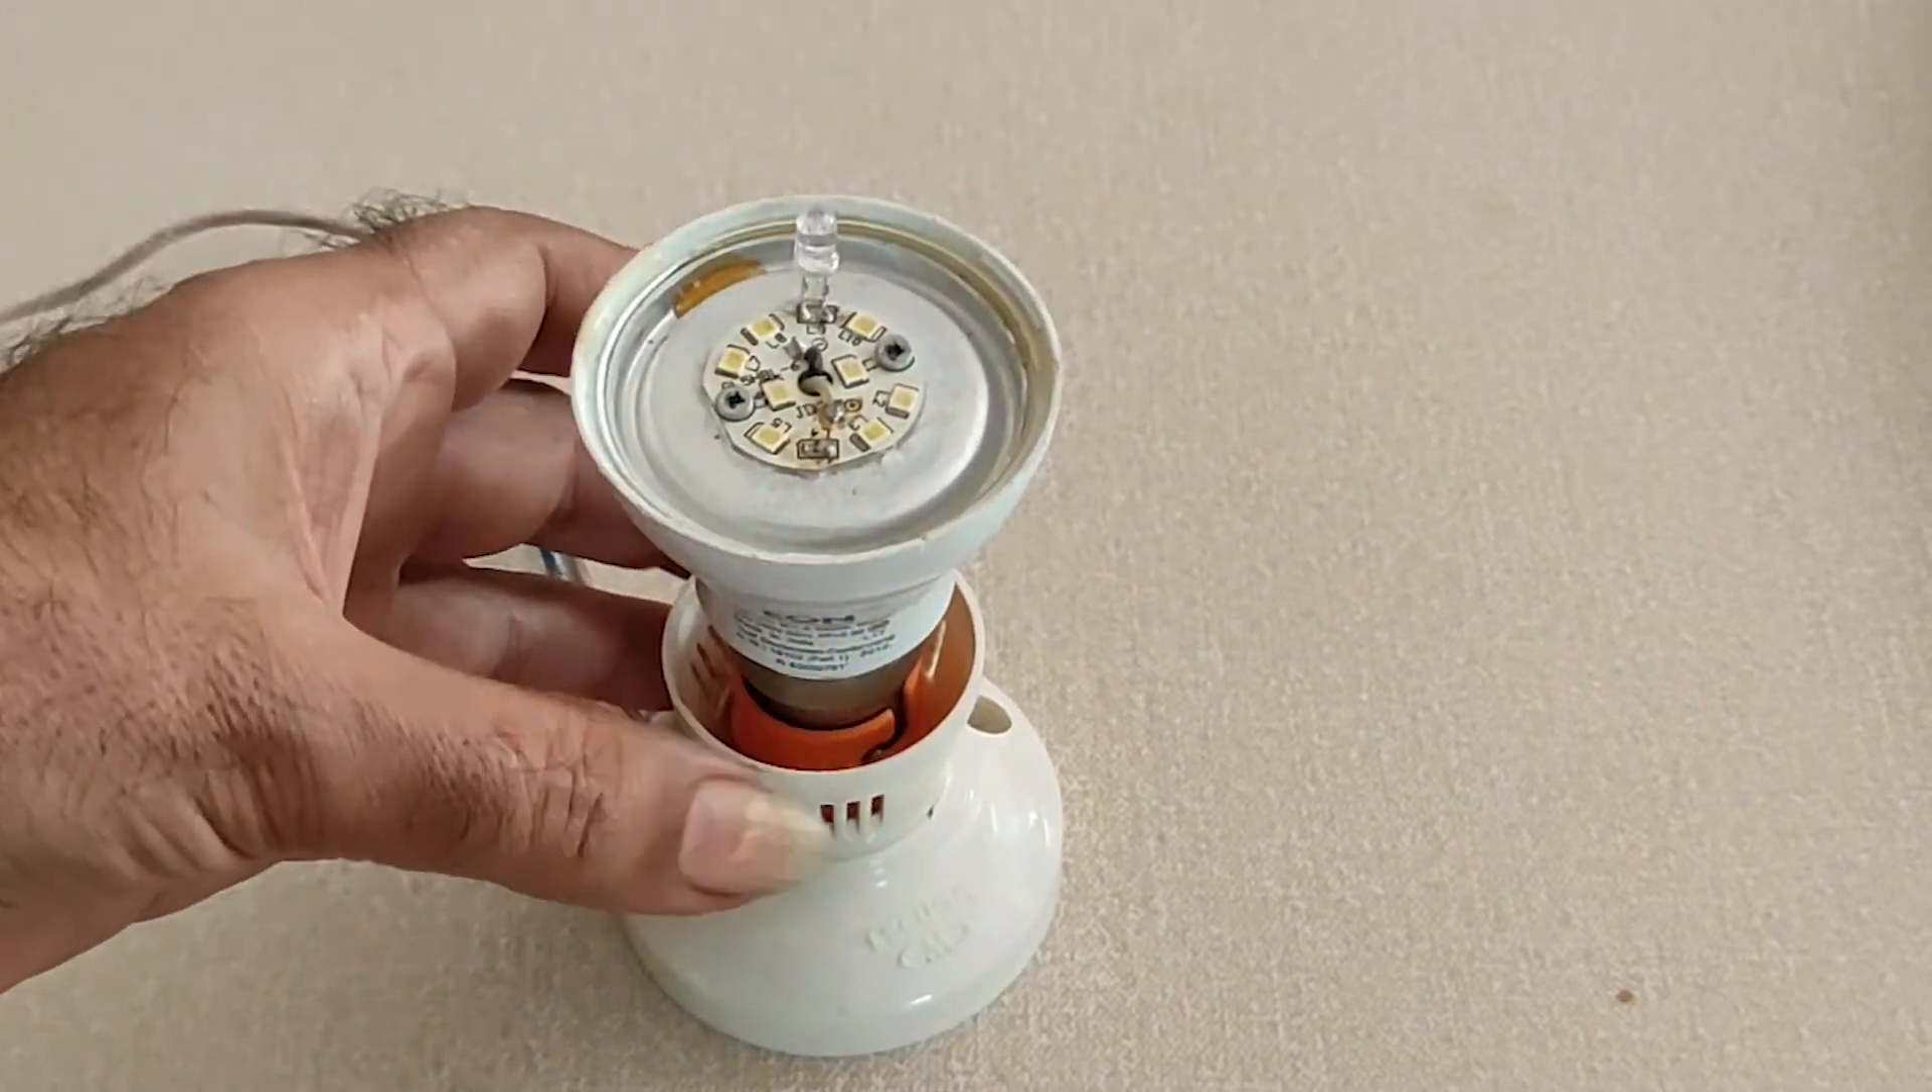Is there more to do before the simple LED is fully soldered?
No.